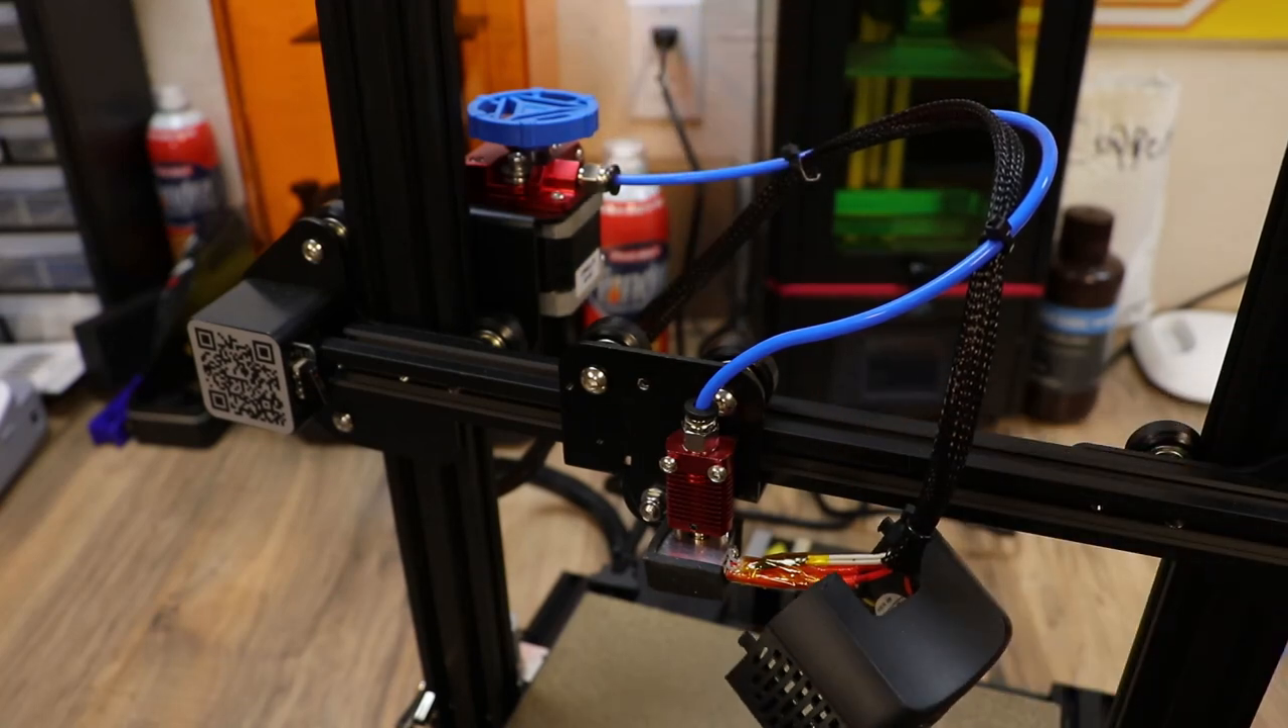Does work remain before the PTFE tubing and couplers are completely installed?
No.